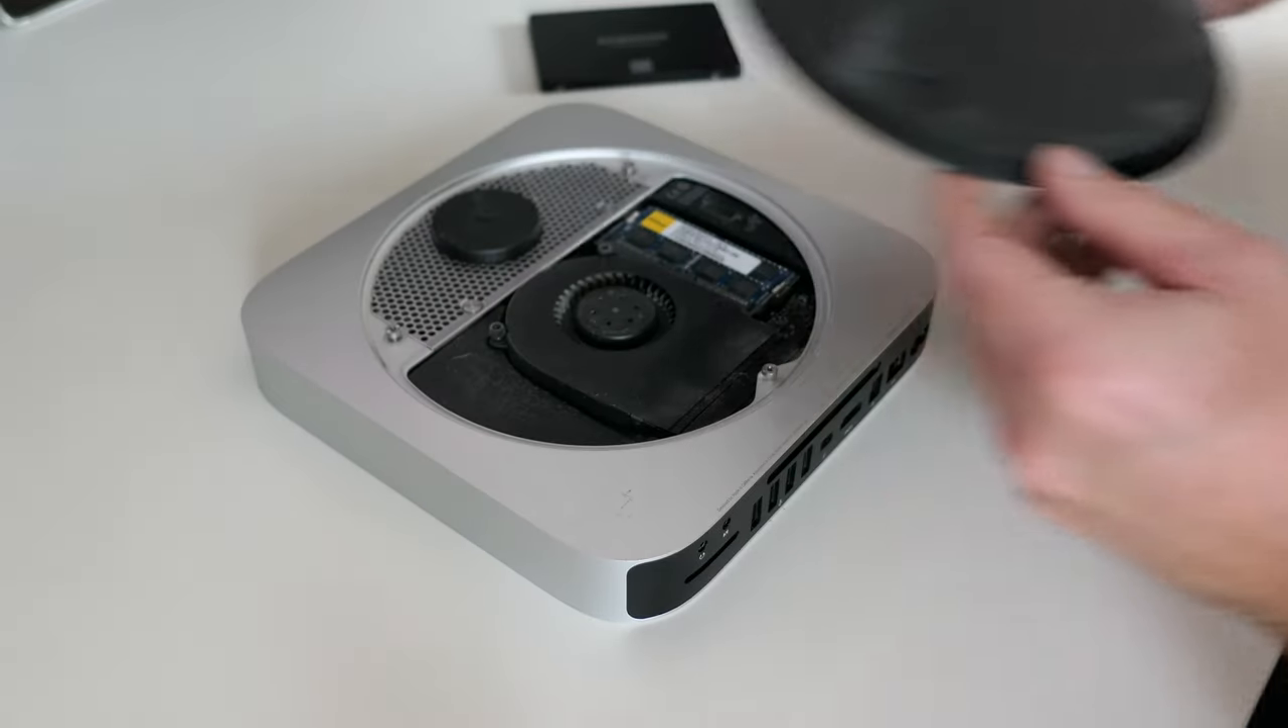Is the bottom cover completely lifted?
Yes.